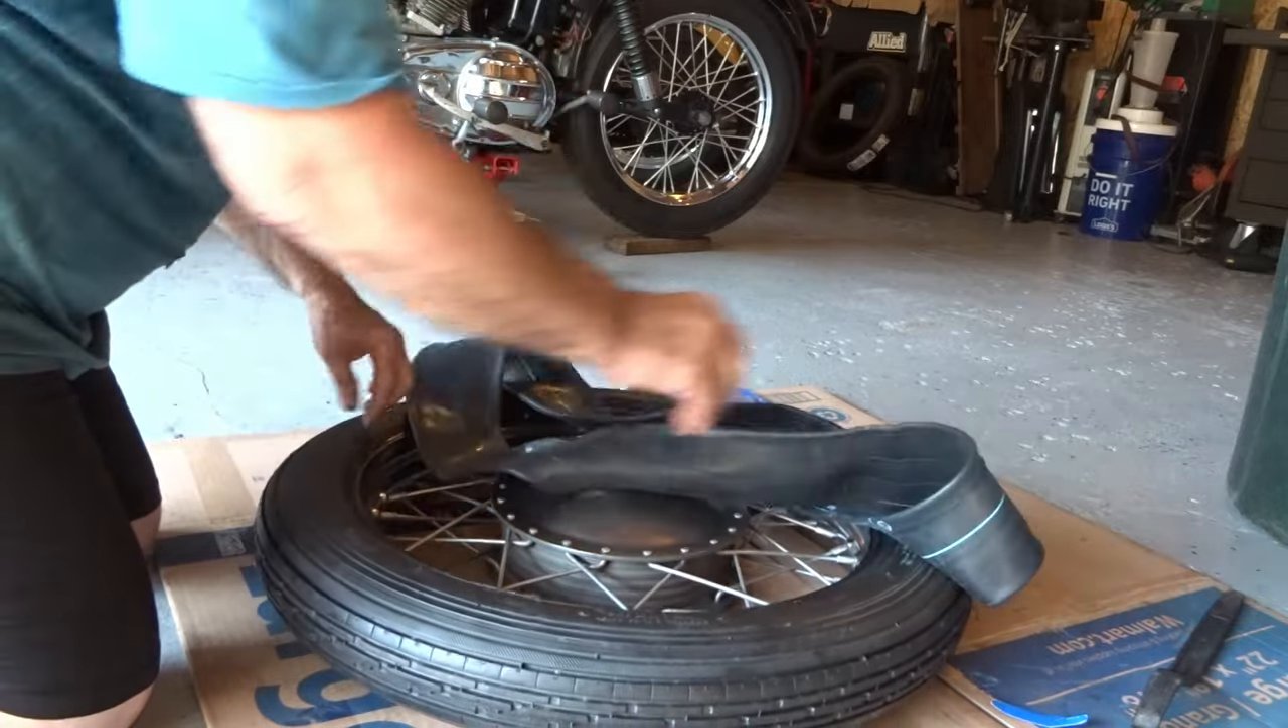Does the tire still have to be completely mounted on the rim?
Yes.